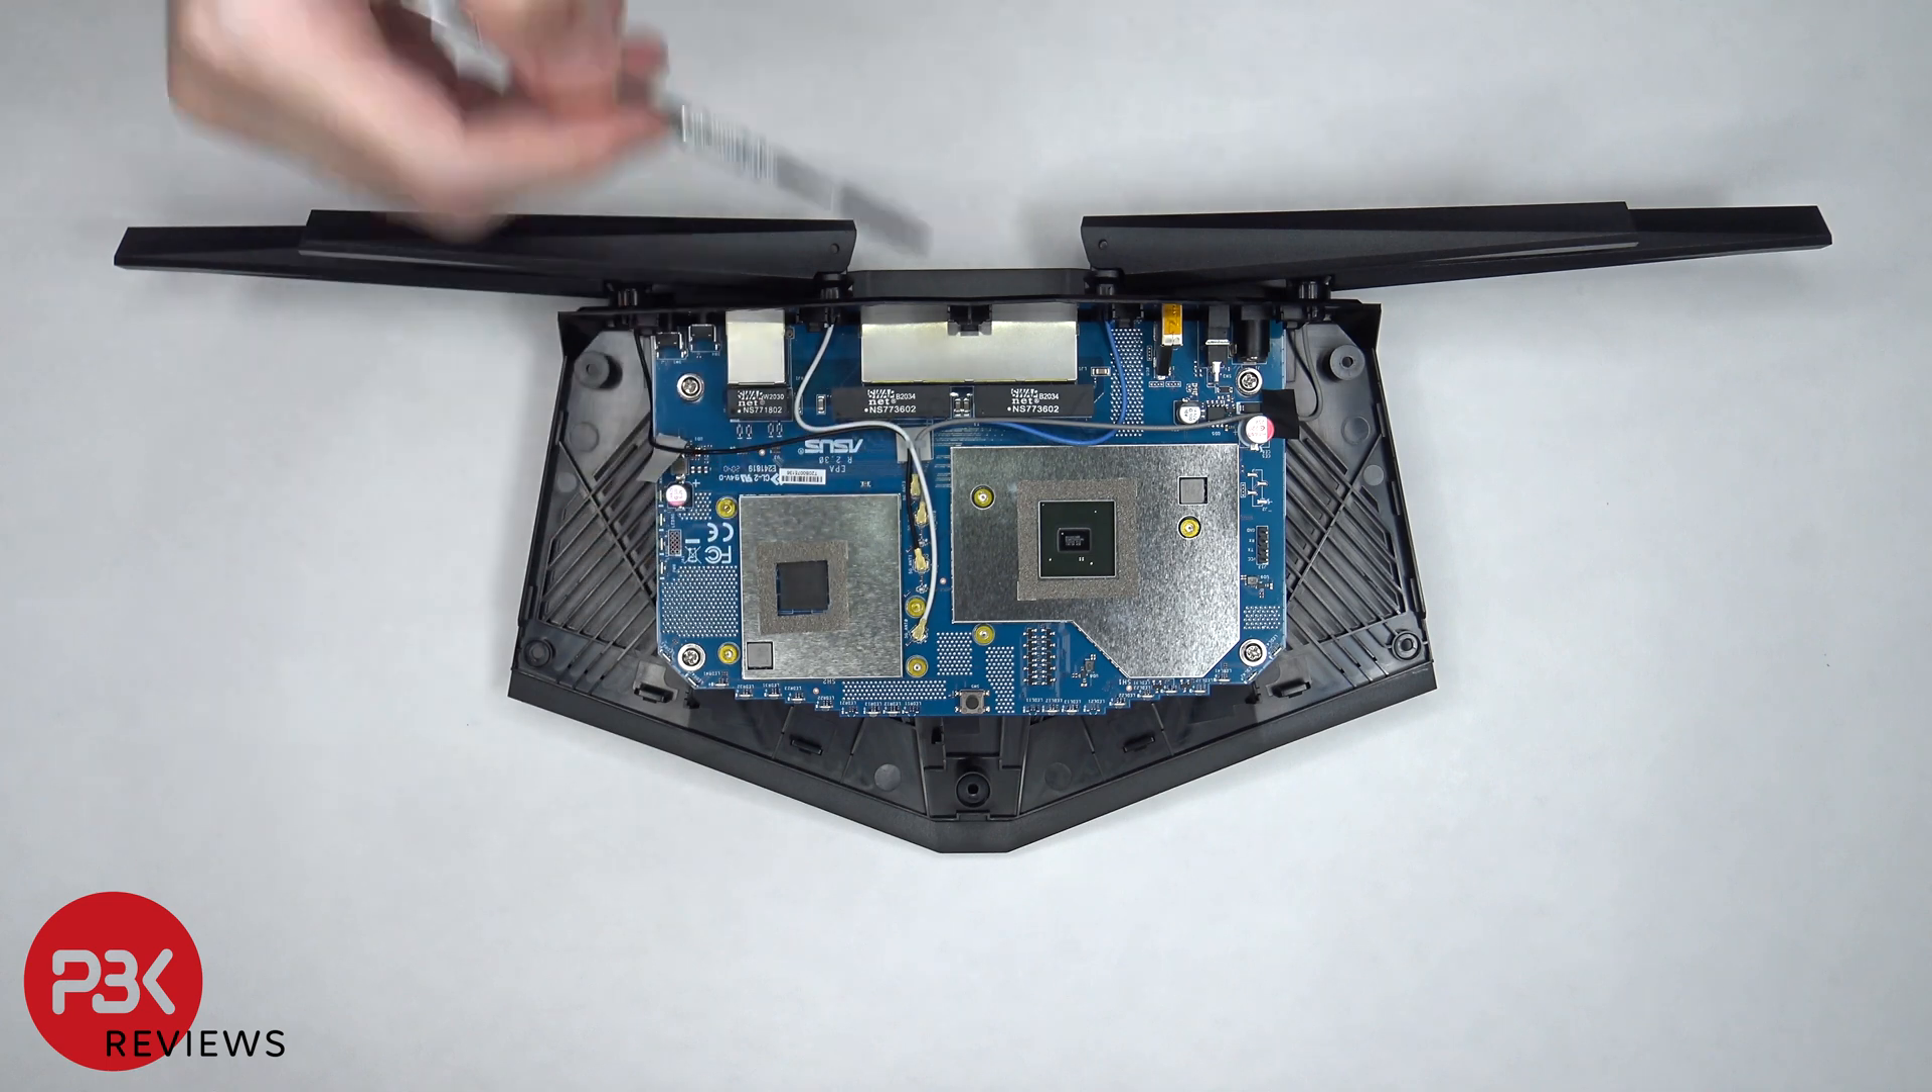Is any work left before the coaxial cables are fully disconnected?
Yes.